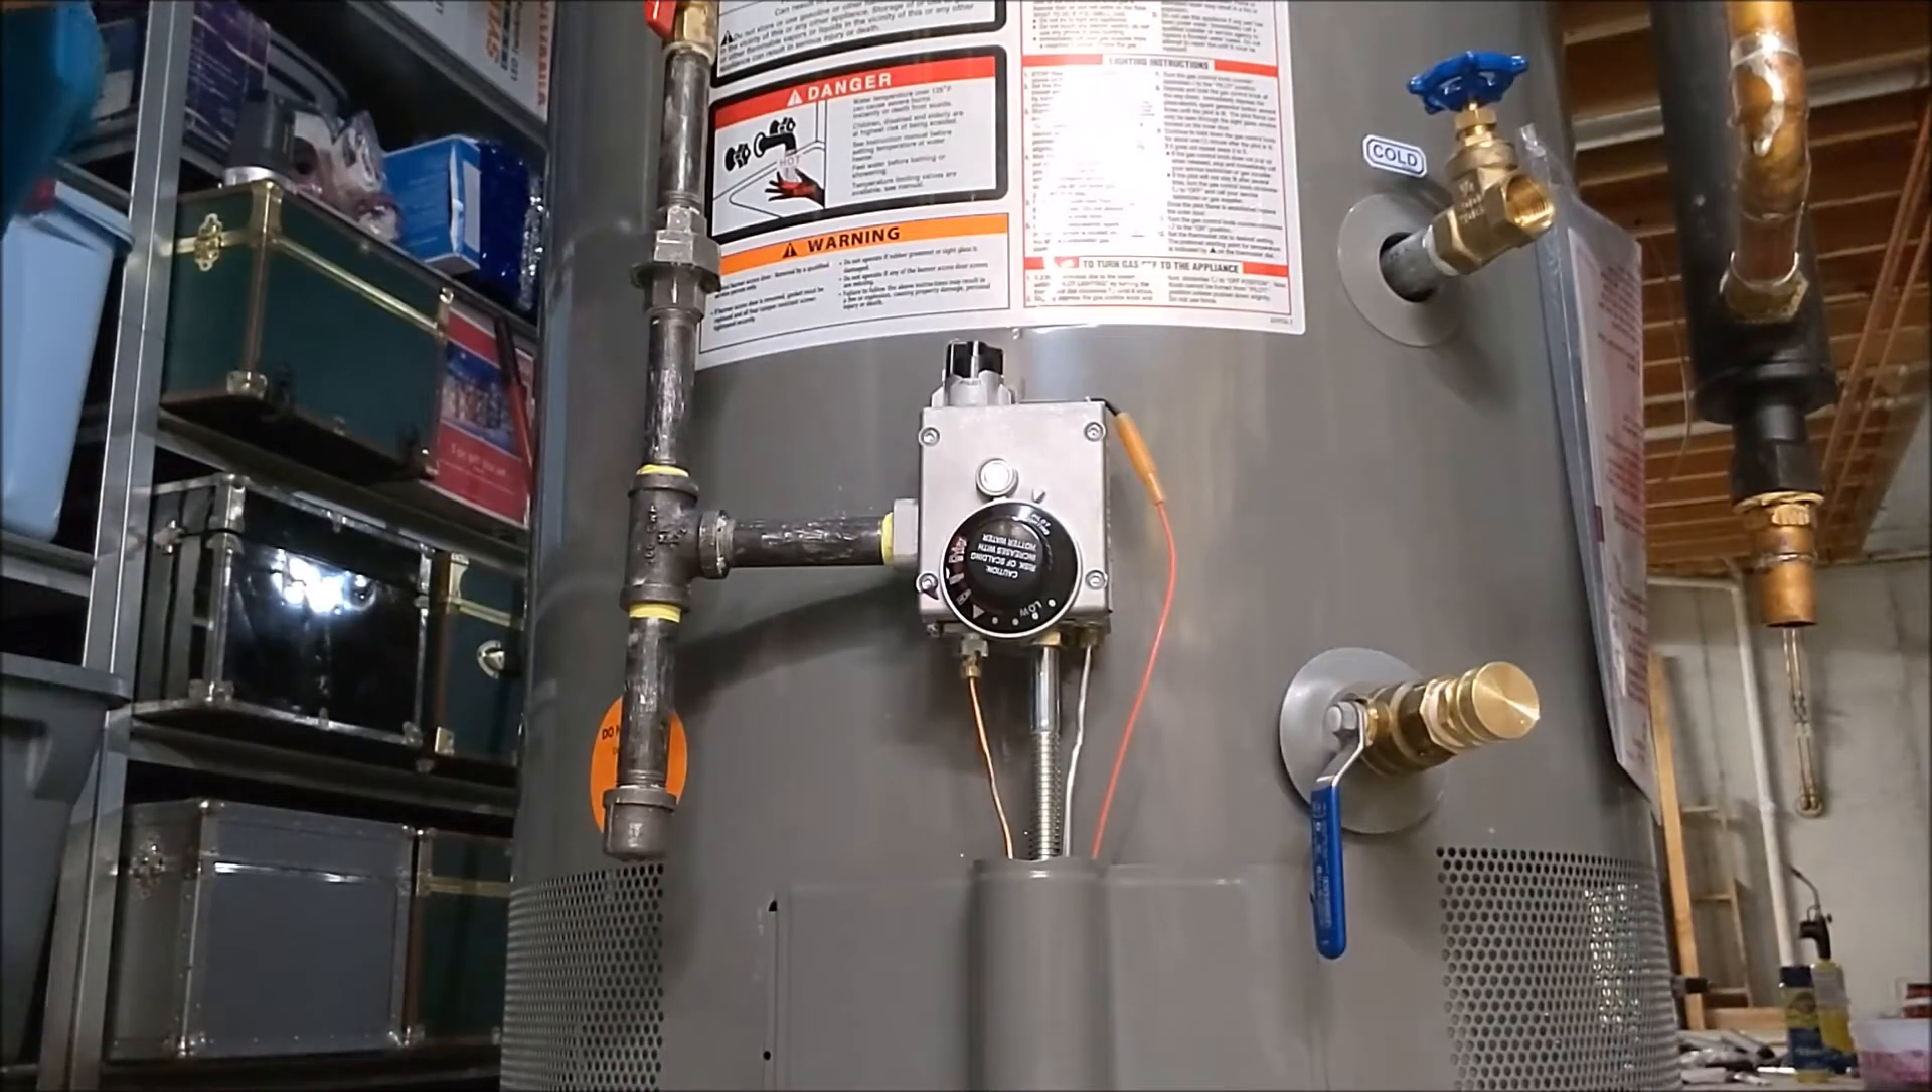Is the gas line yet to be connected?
No.